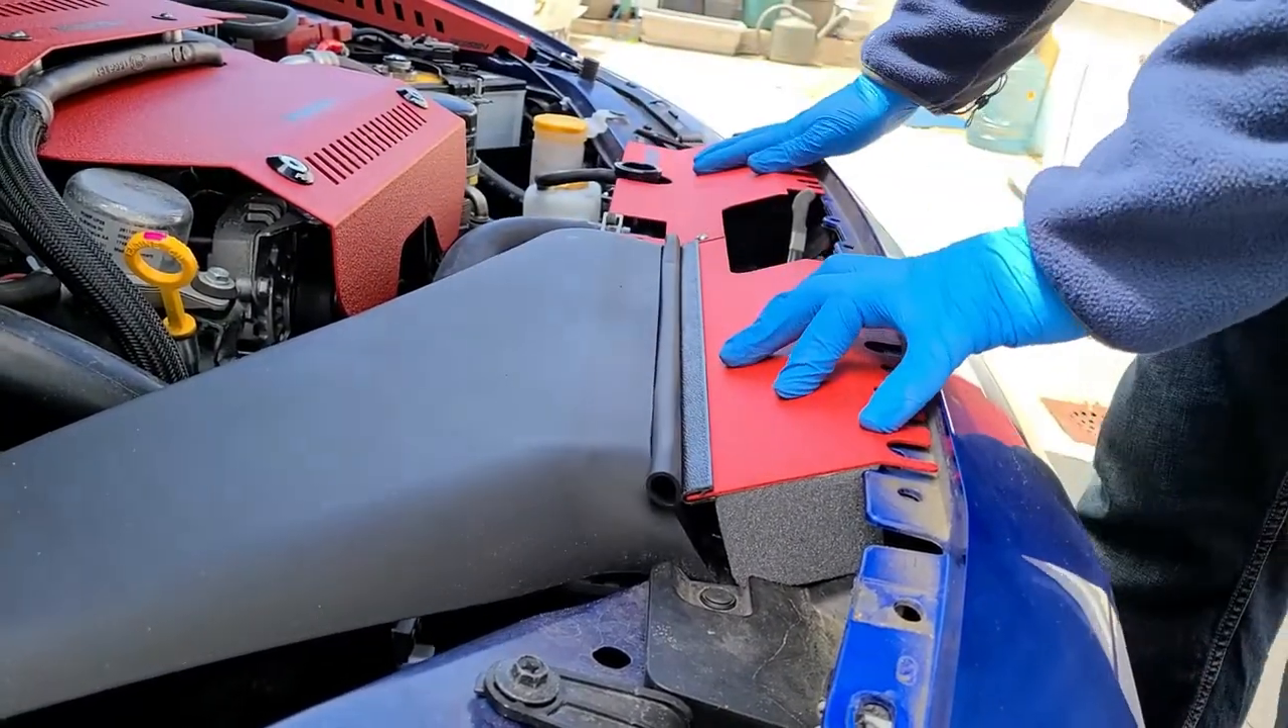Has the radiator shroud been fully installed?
No.